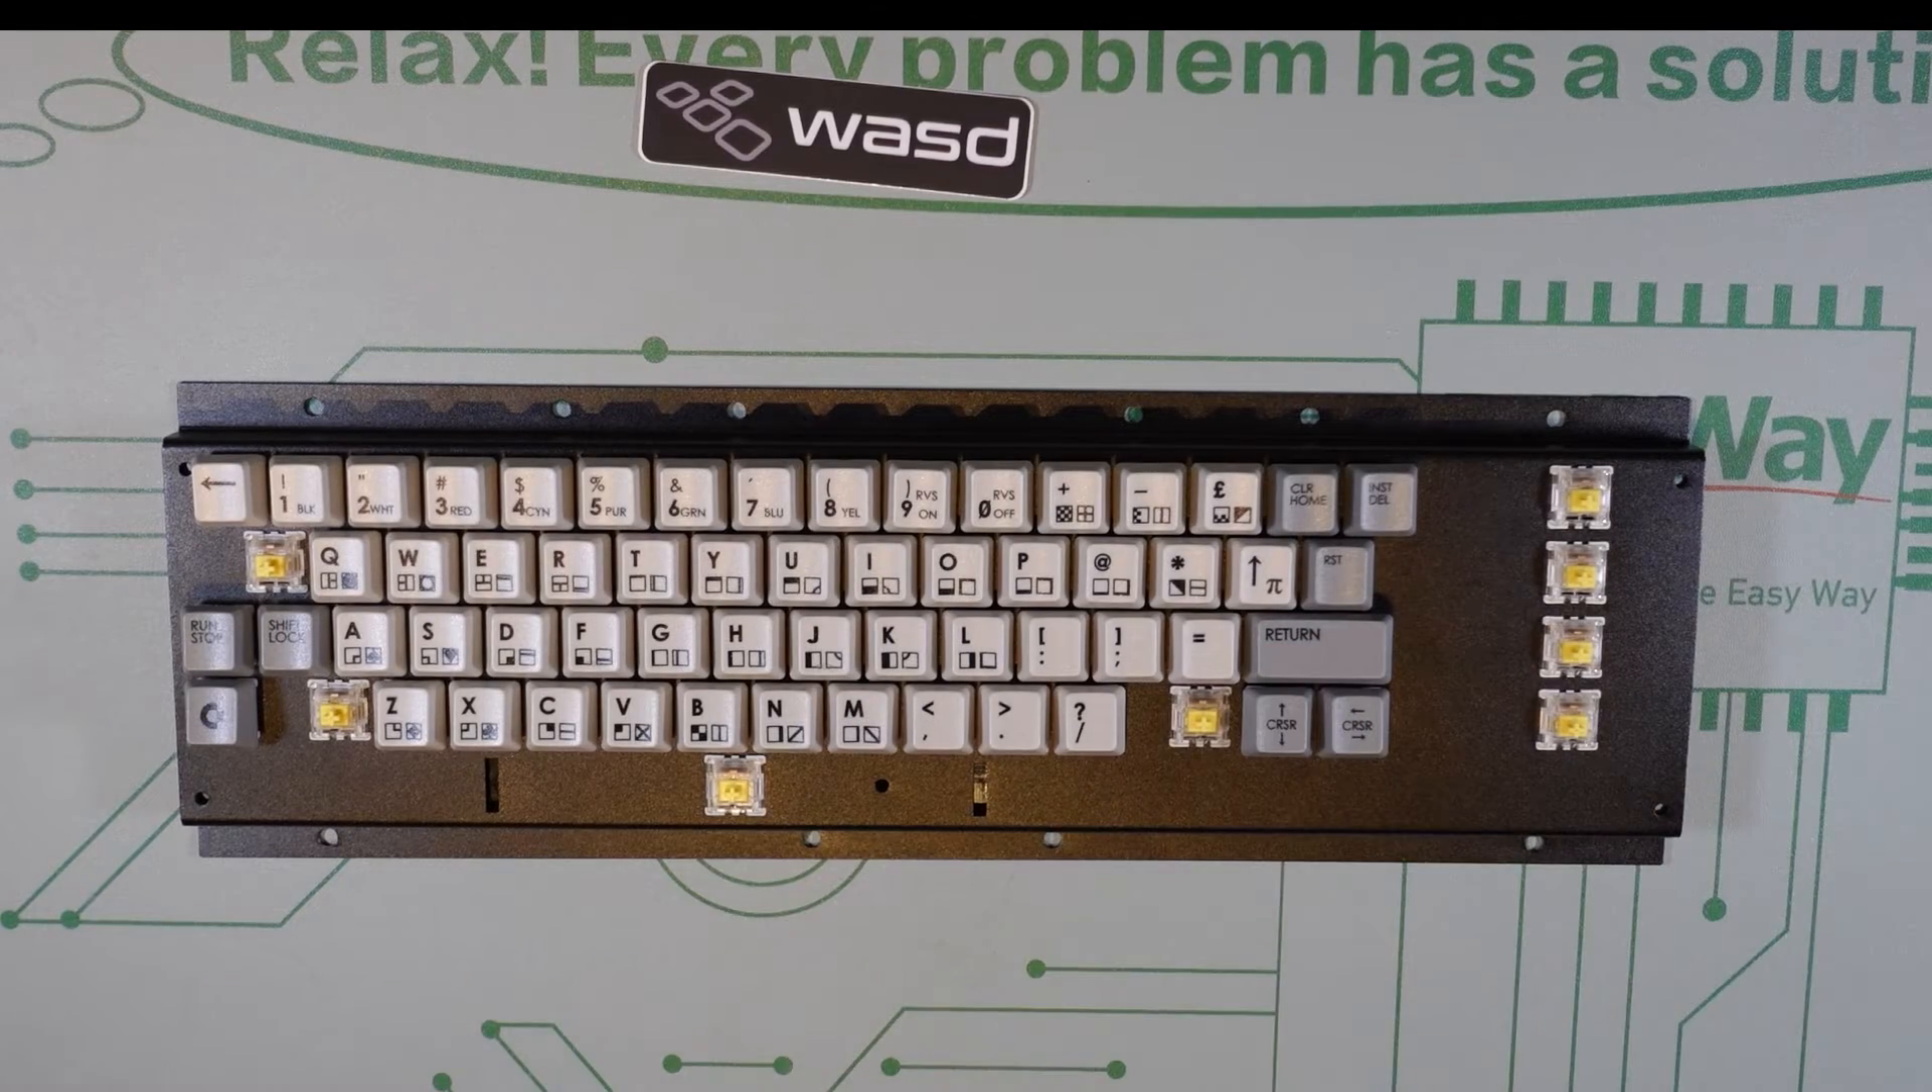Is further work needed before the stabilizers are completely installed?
Yes.